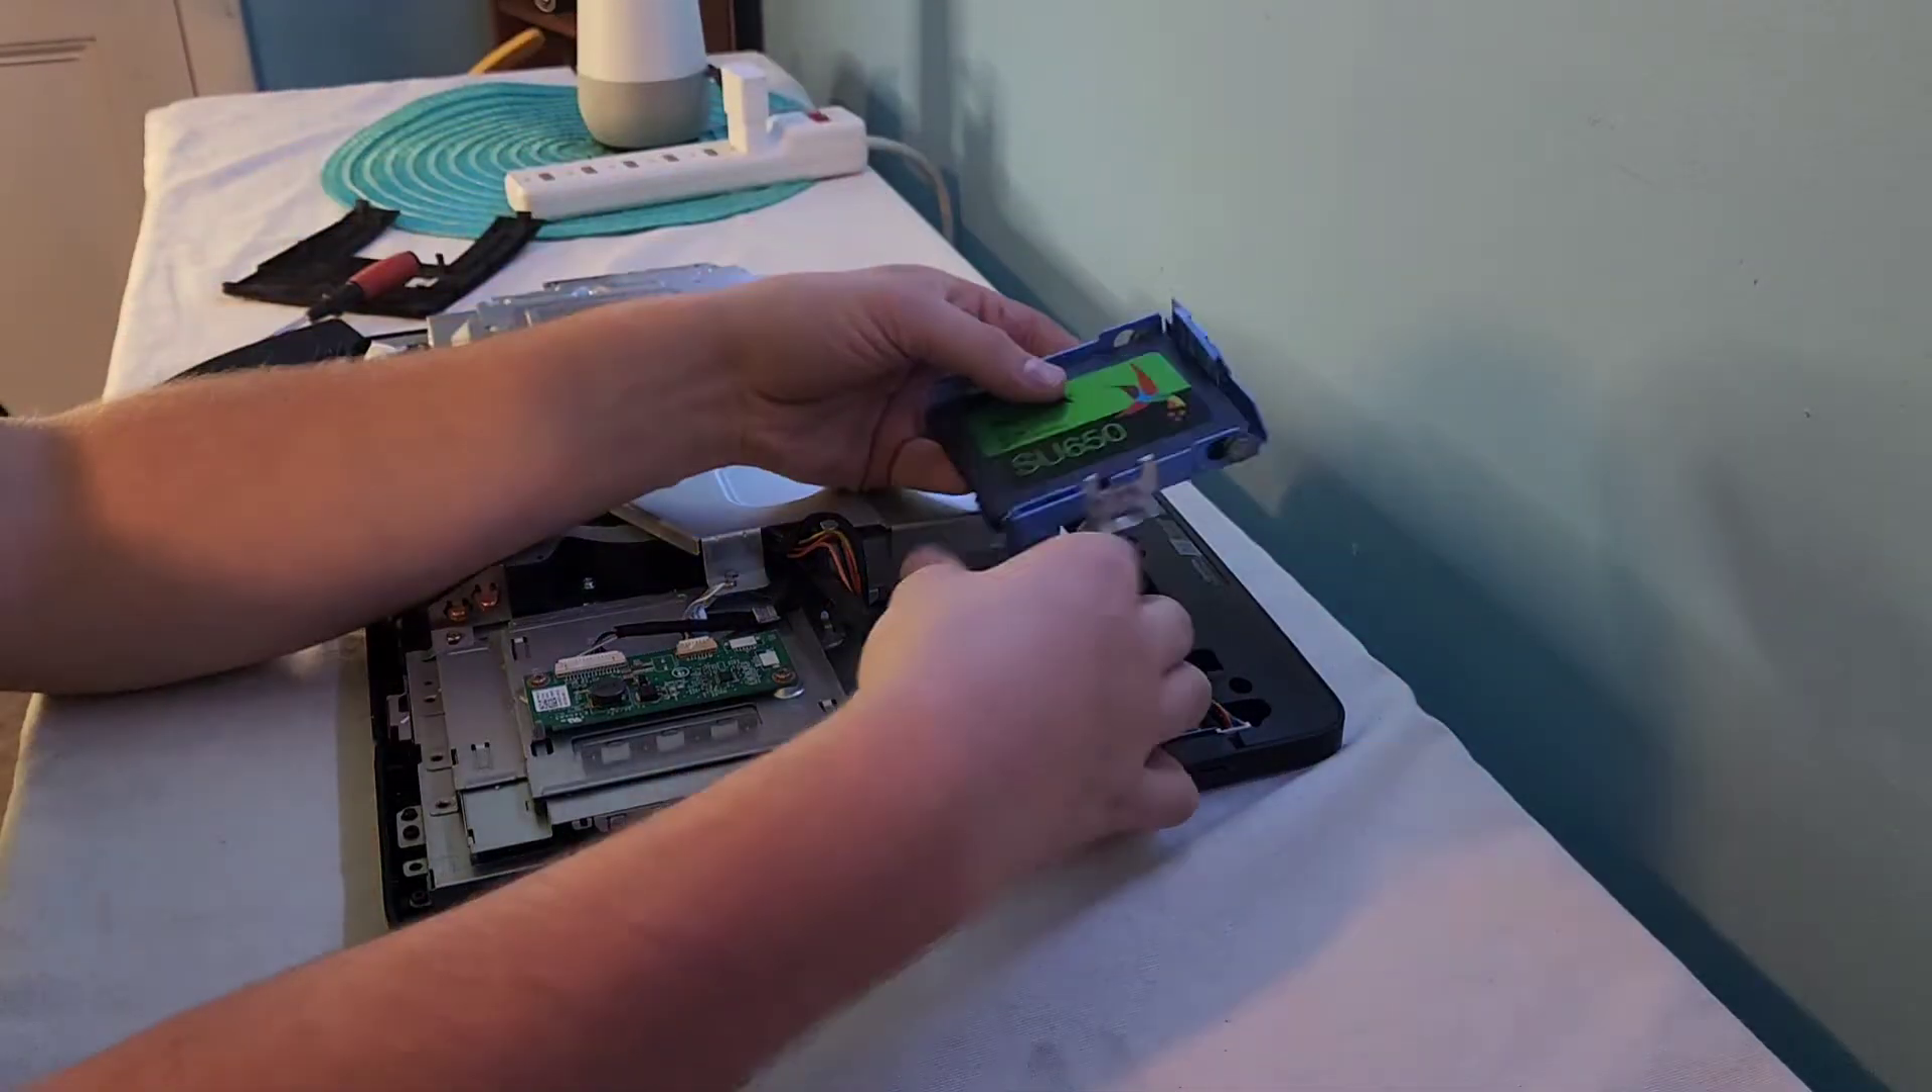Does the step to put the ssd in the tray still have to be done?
No.